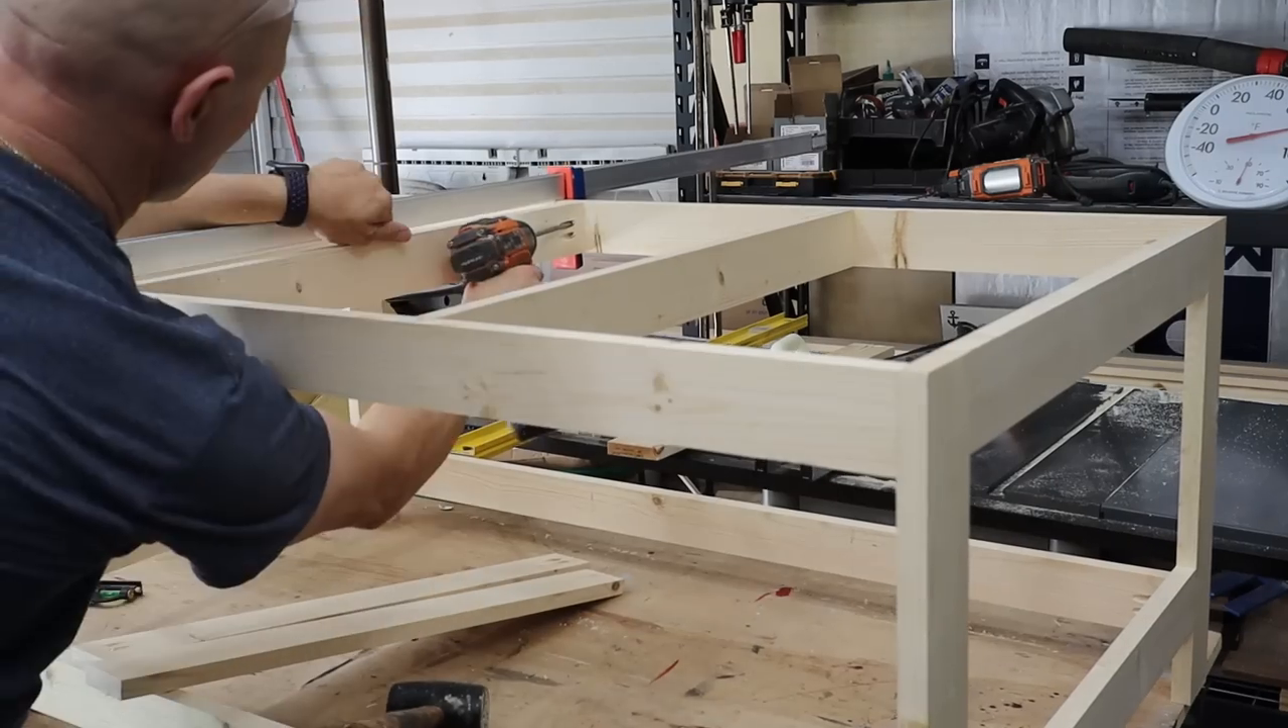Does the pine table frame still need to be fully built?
Yes.